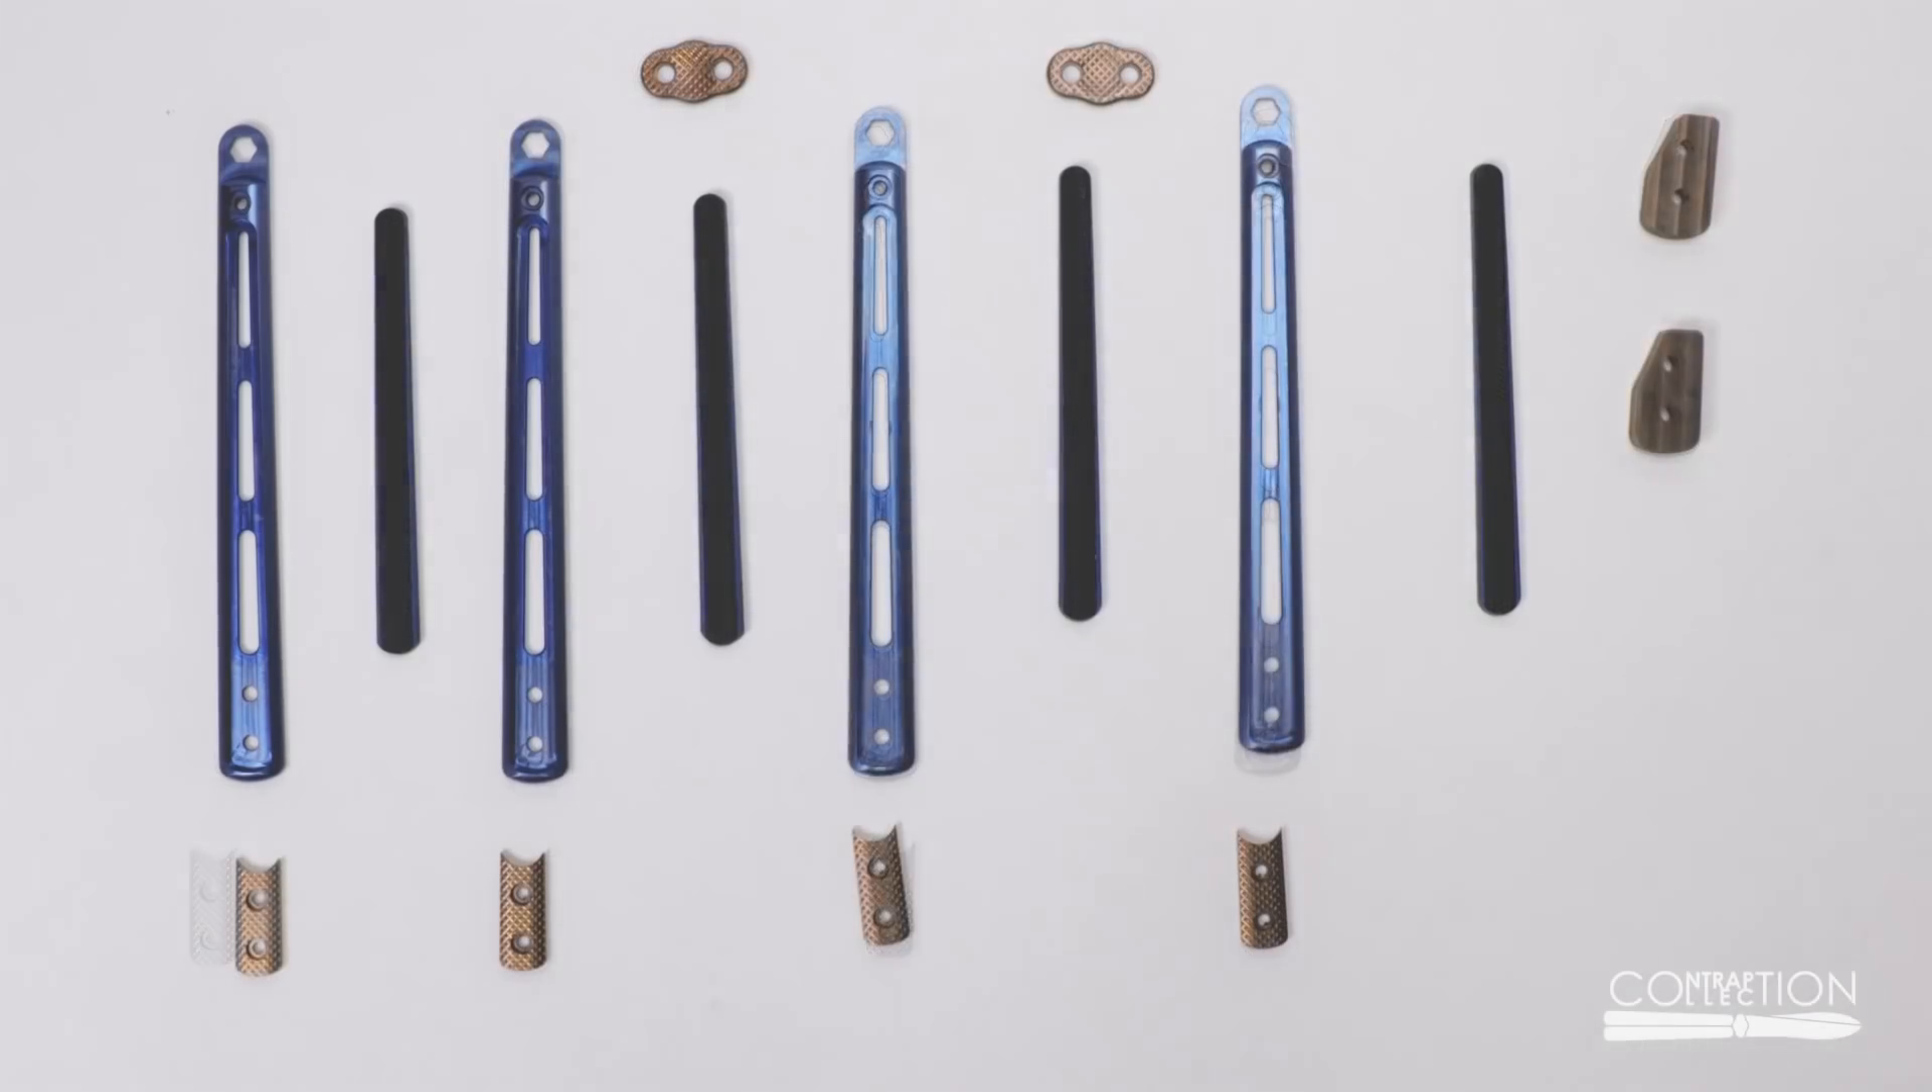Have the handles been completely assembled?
No.